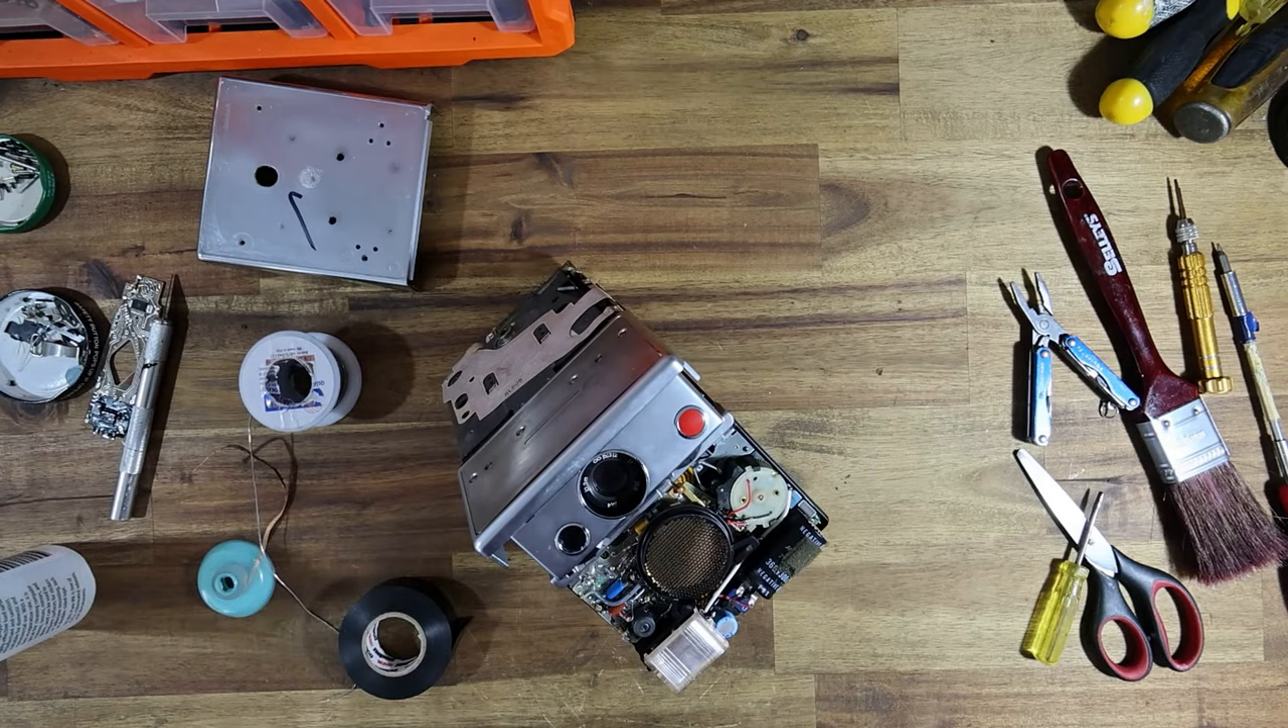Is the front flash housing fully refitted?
No.